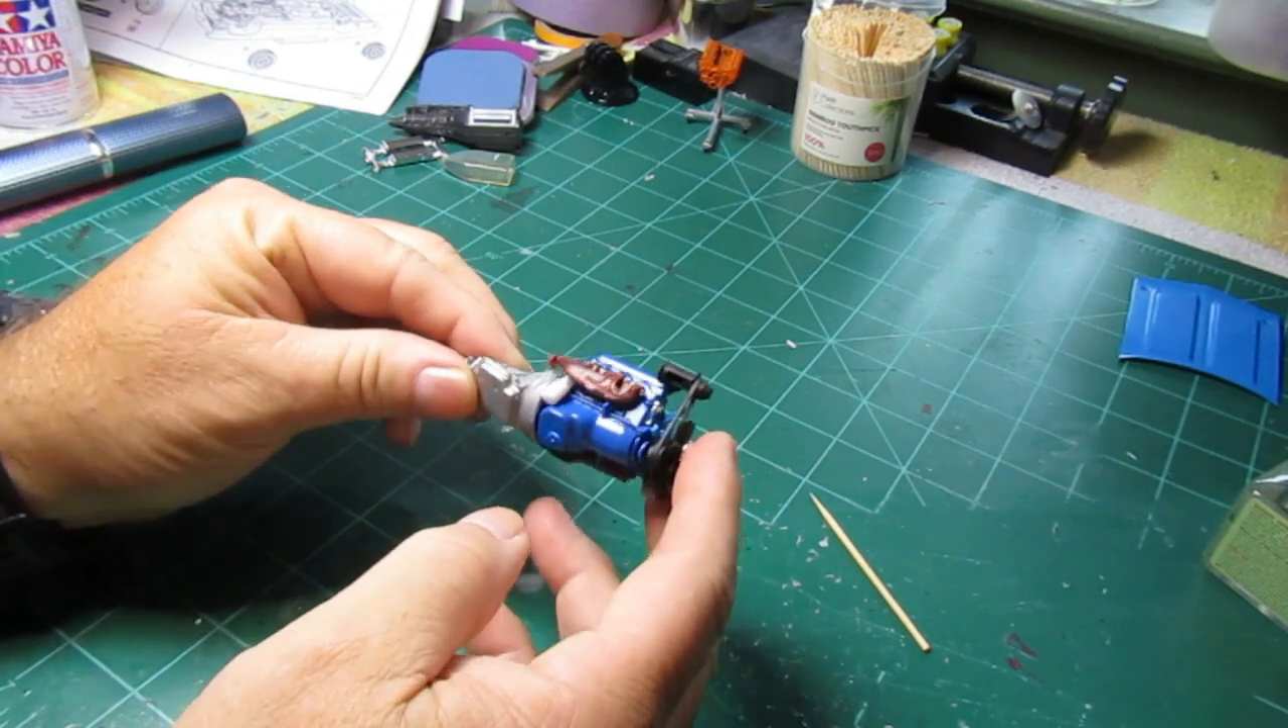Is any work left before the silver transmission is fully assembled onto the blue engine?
No.